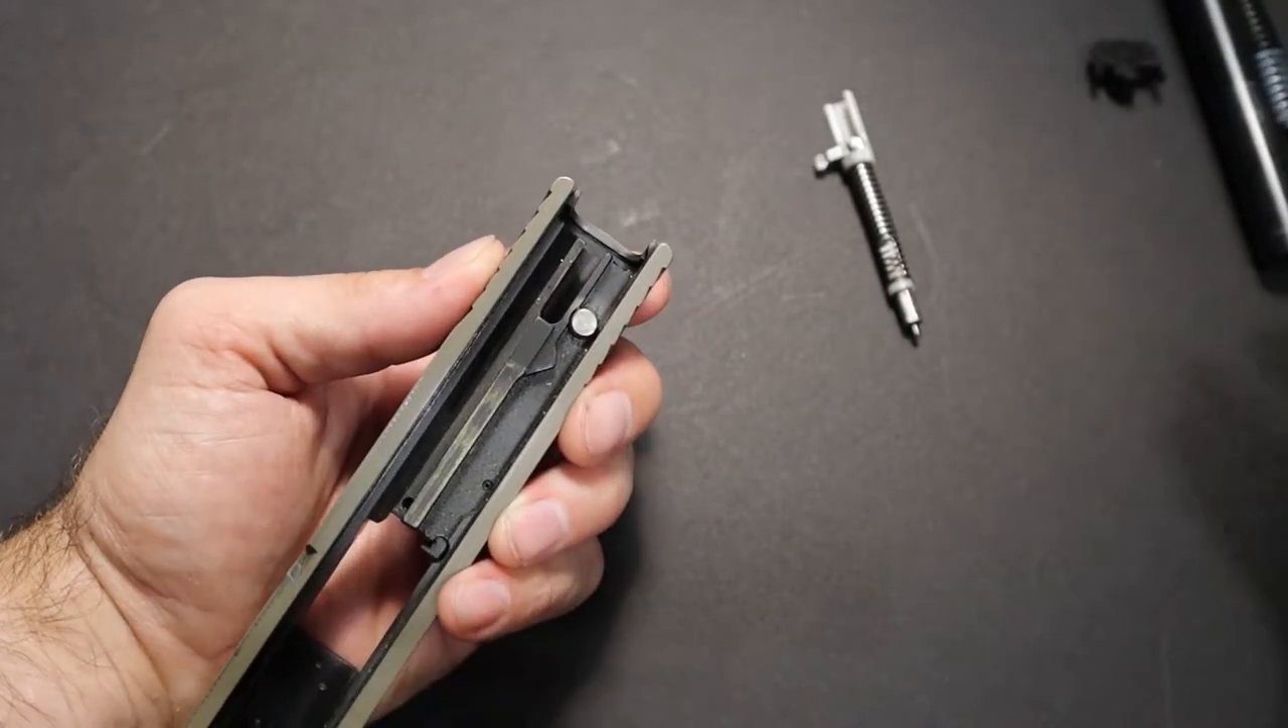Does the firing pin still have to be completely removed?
No.